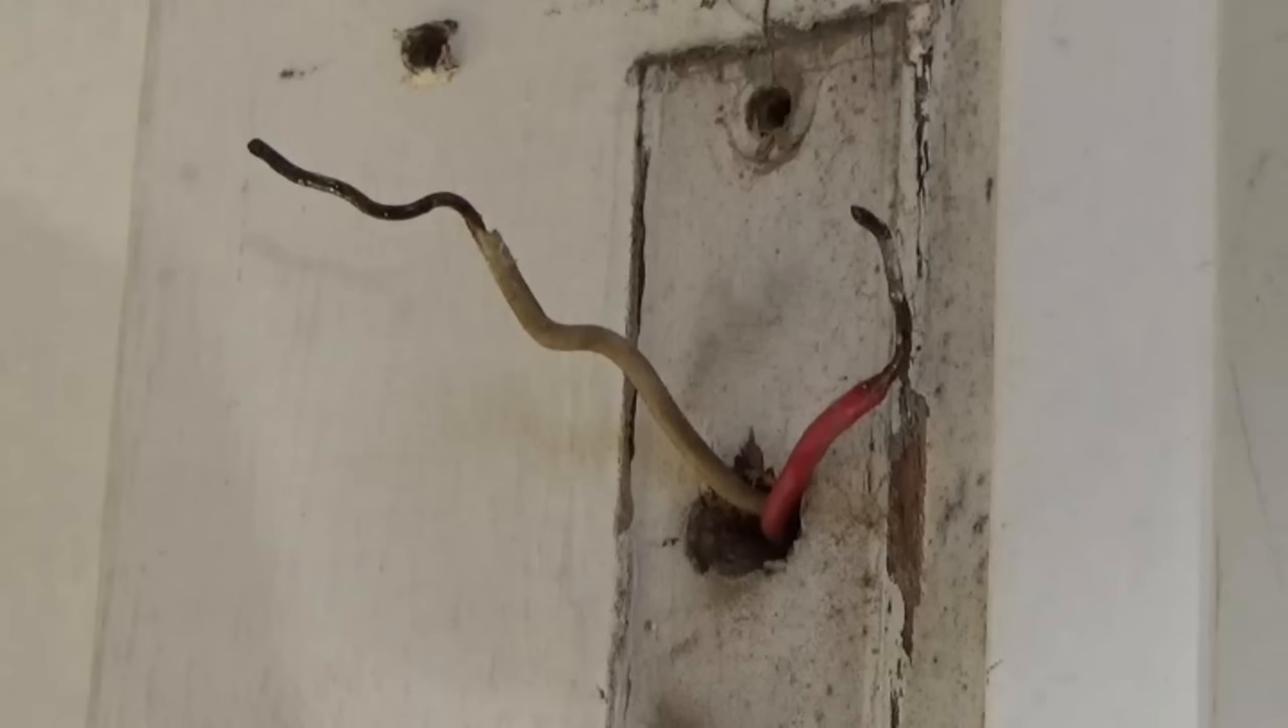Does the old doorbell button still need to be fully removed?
No.